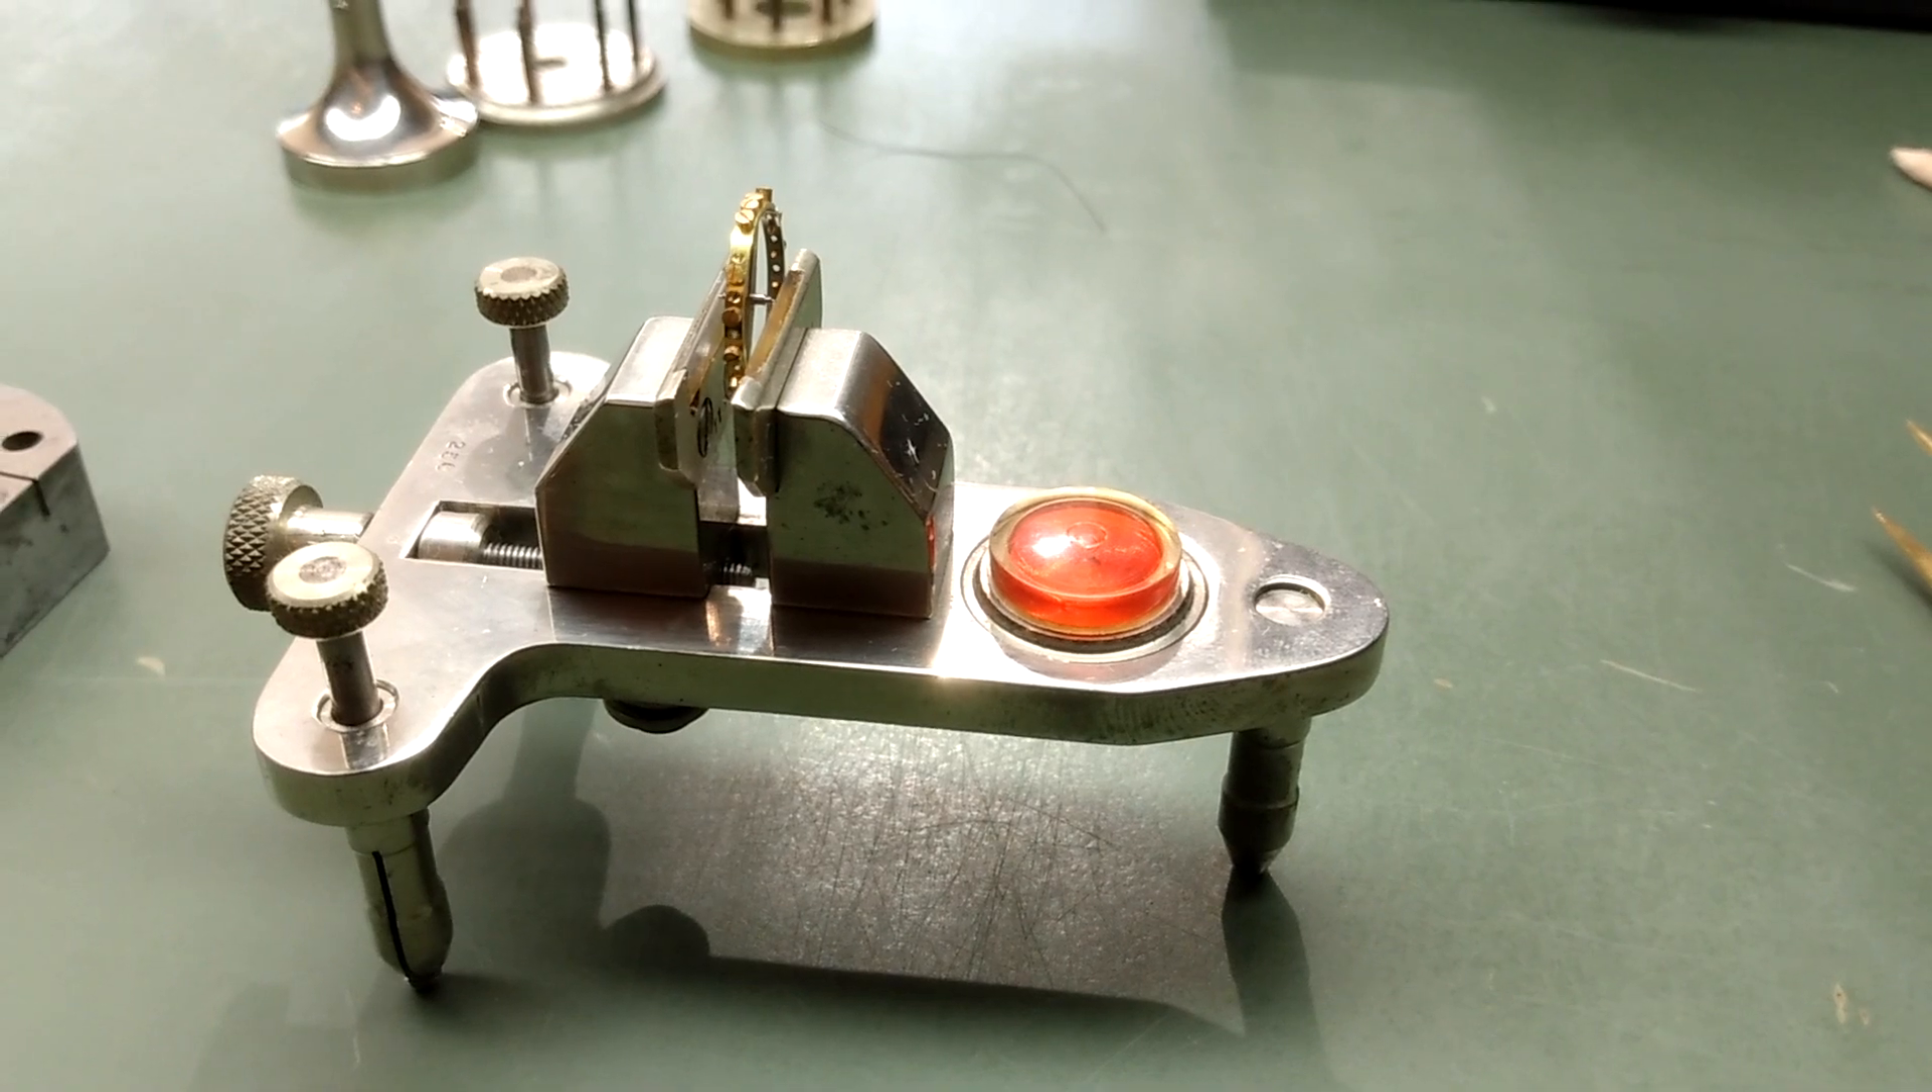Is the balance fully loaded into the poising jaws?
Yes.